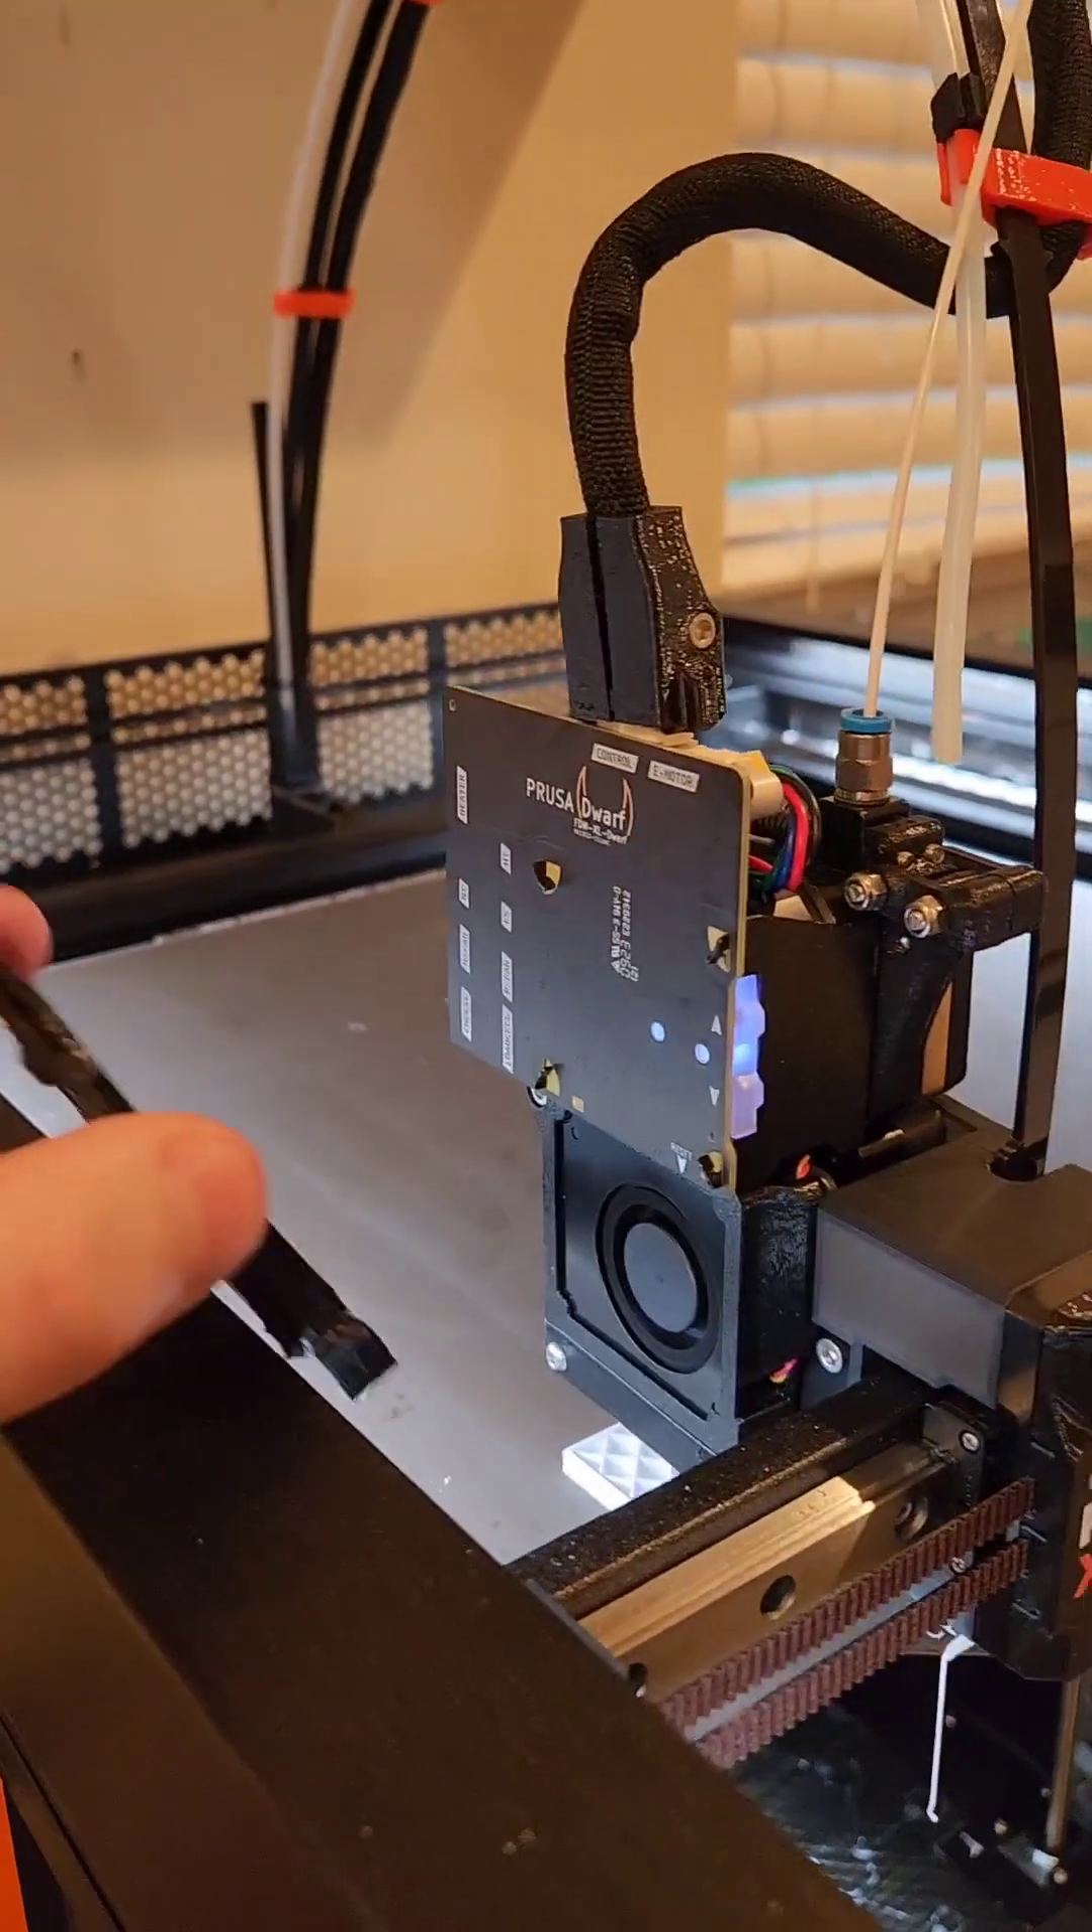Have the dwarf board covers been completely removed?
Yes.